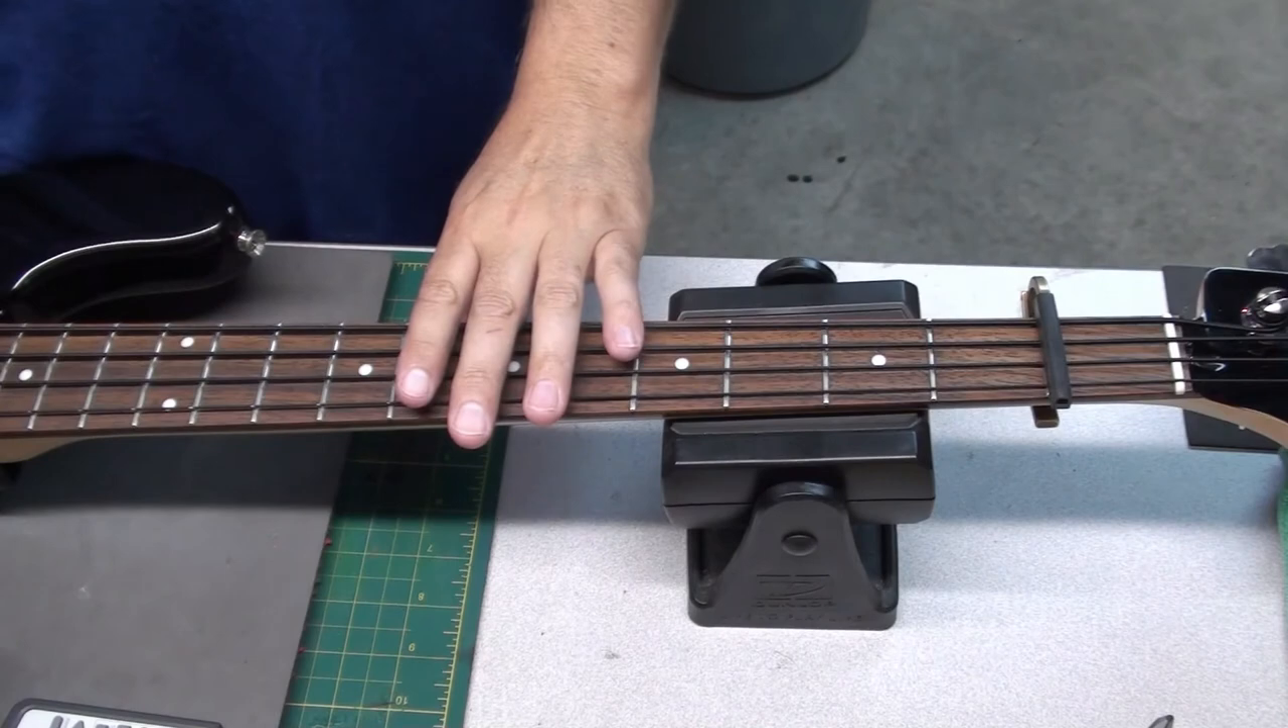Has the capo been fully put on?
Yes.